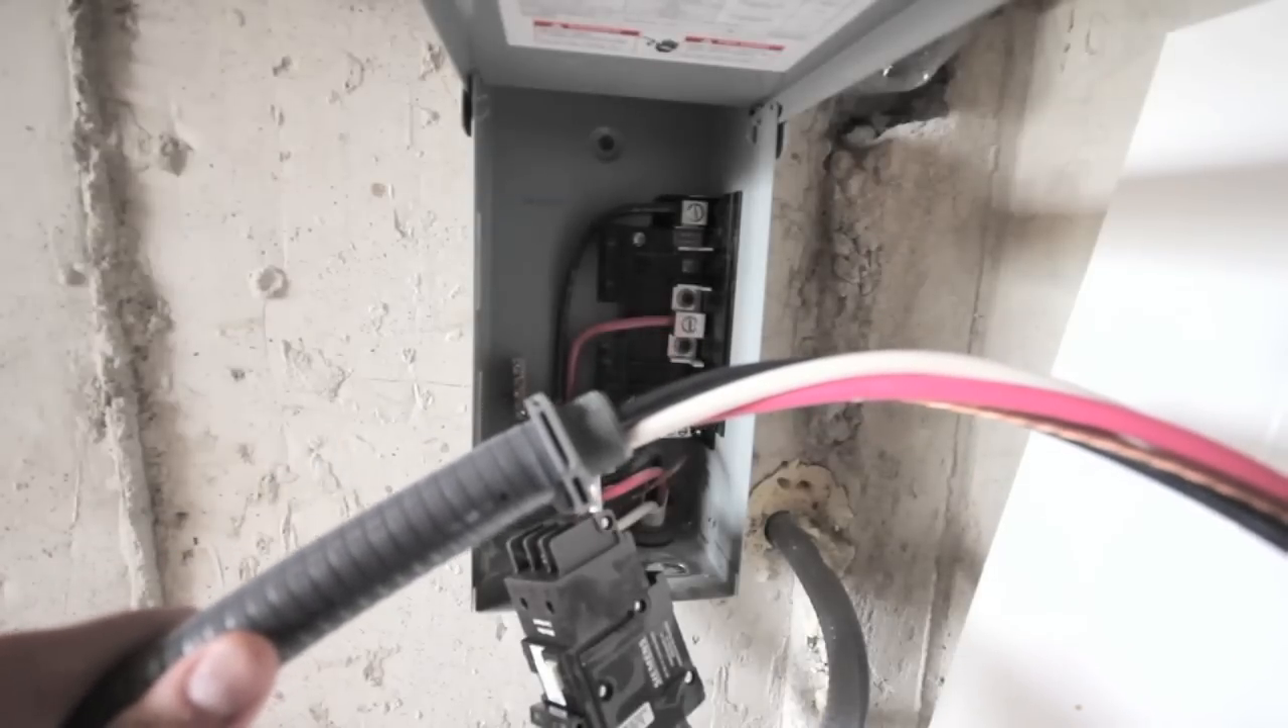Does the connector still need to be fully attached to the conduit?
No.